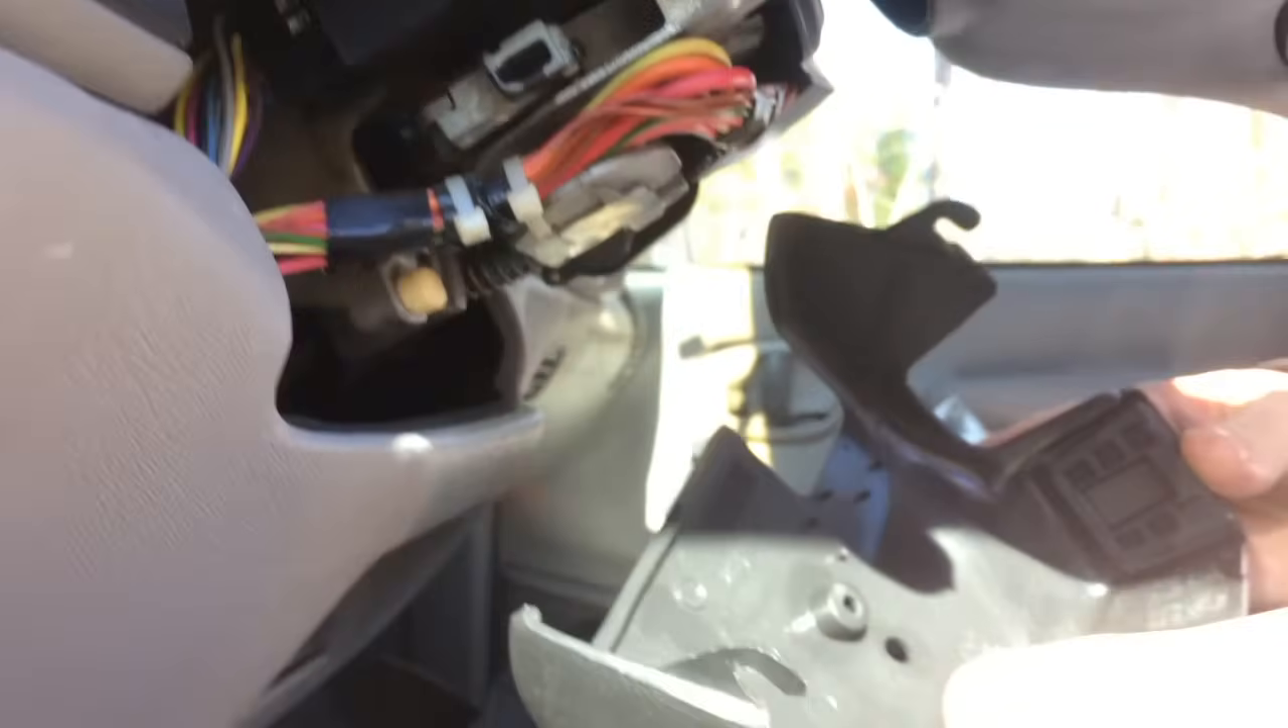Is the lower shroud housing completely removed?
Yes.